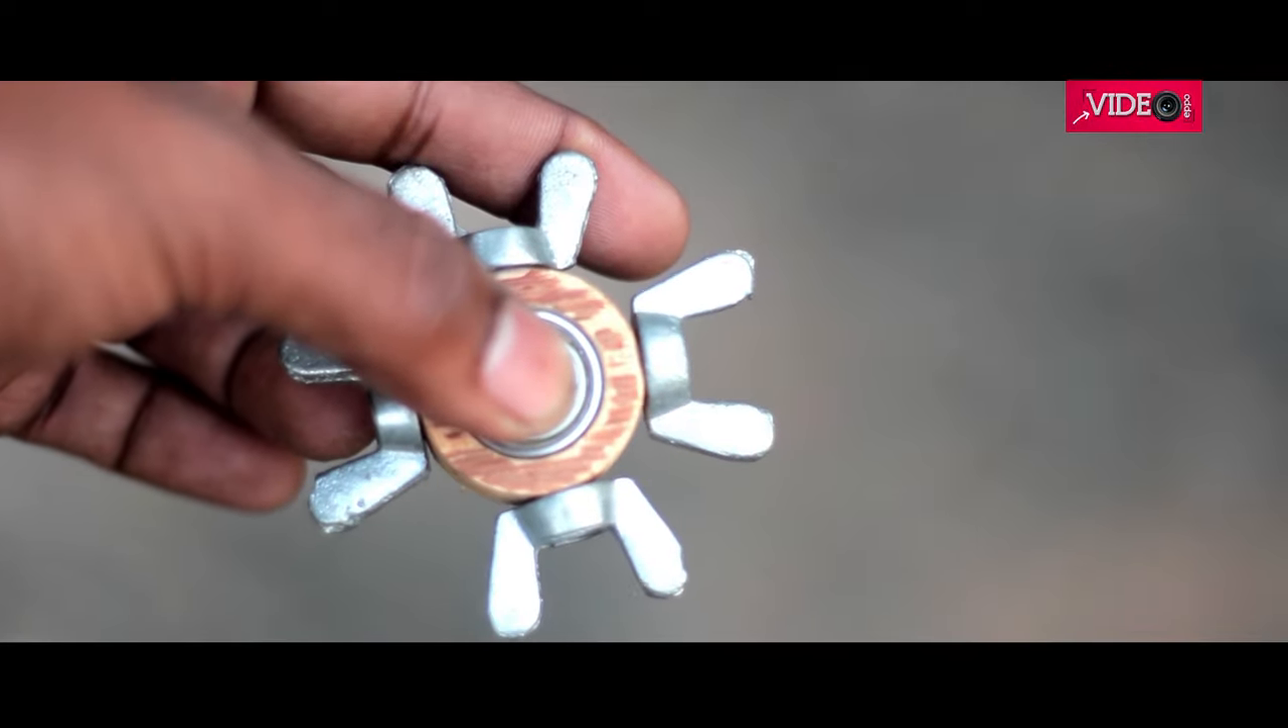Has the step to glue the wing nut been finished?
Yes.